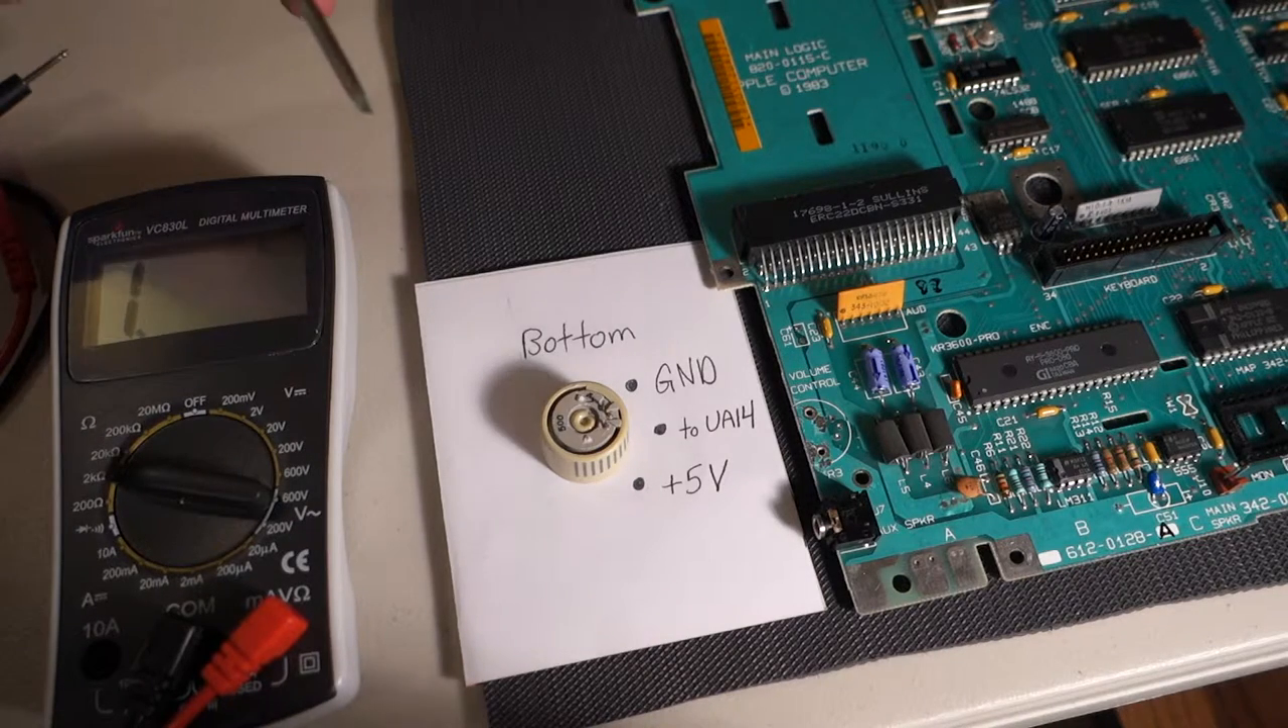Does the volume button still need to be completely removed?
No.